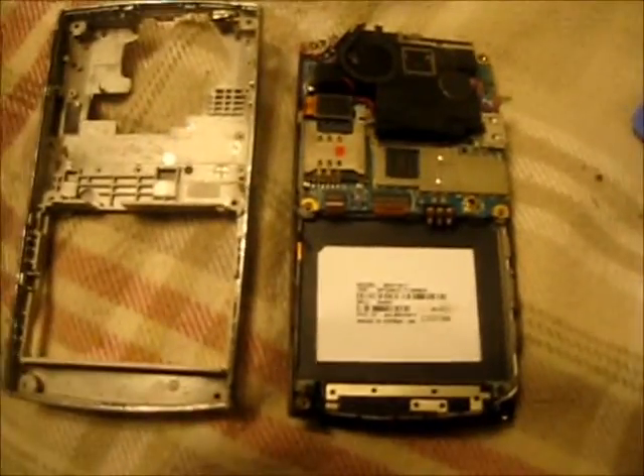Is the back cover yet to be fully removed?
No.